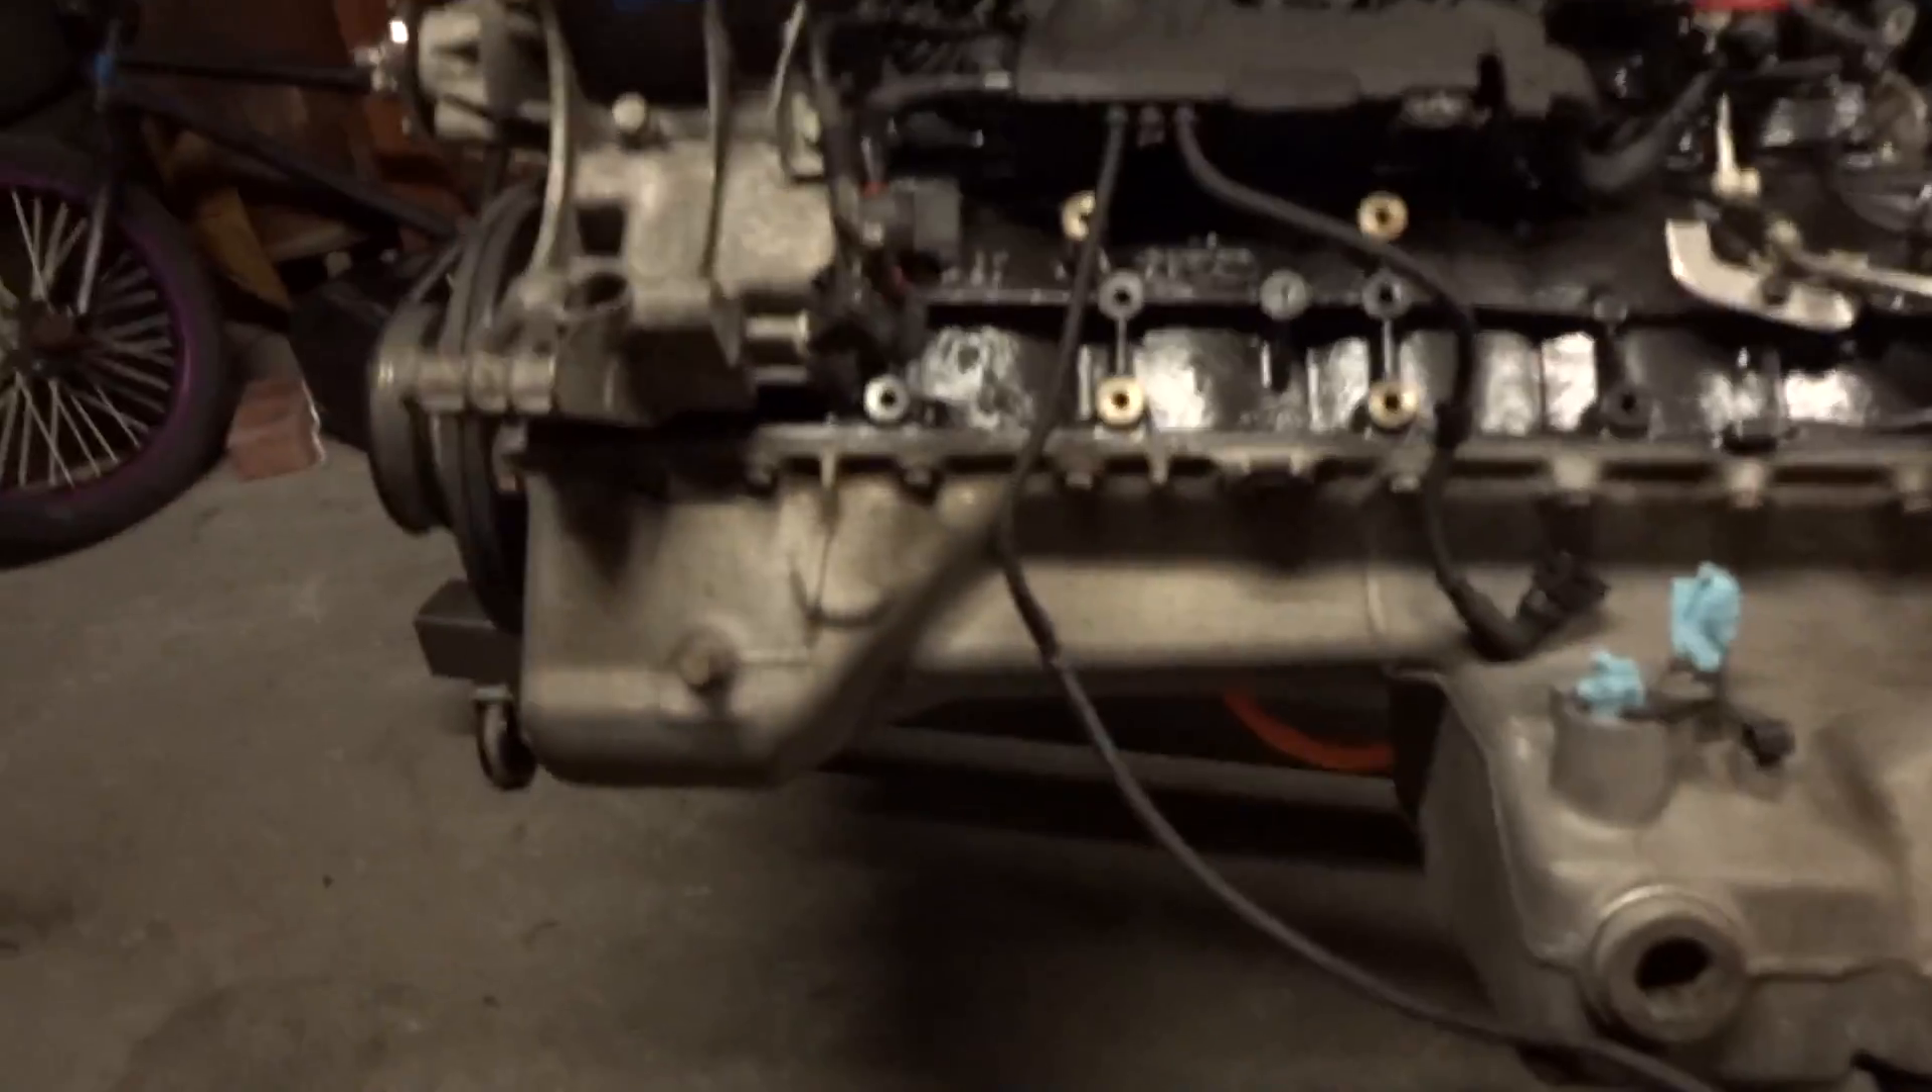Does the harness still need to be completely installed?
Yes.